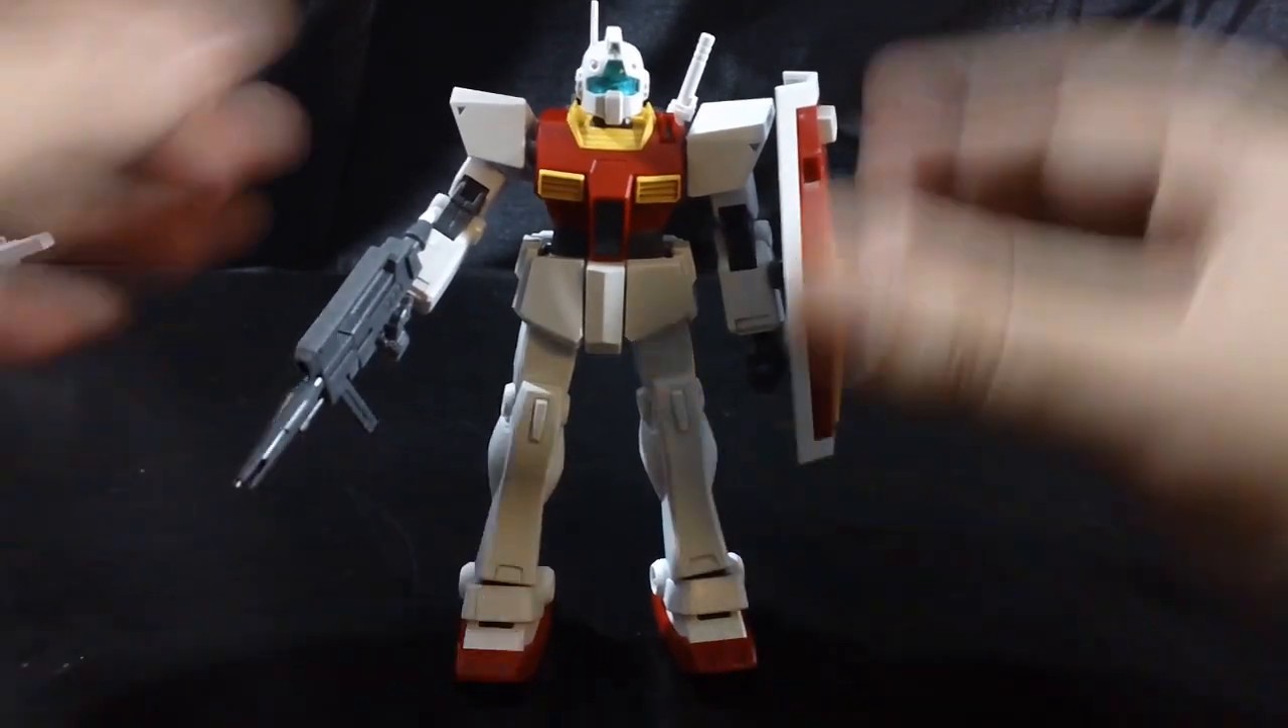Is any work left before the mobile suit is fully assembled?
No.